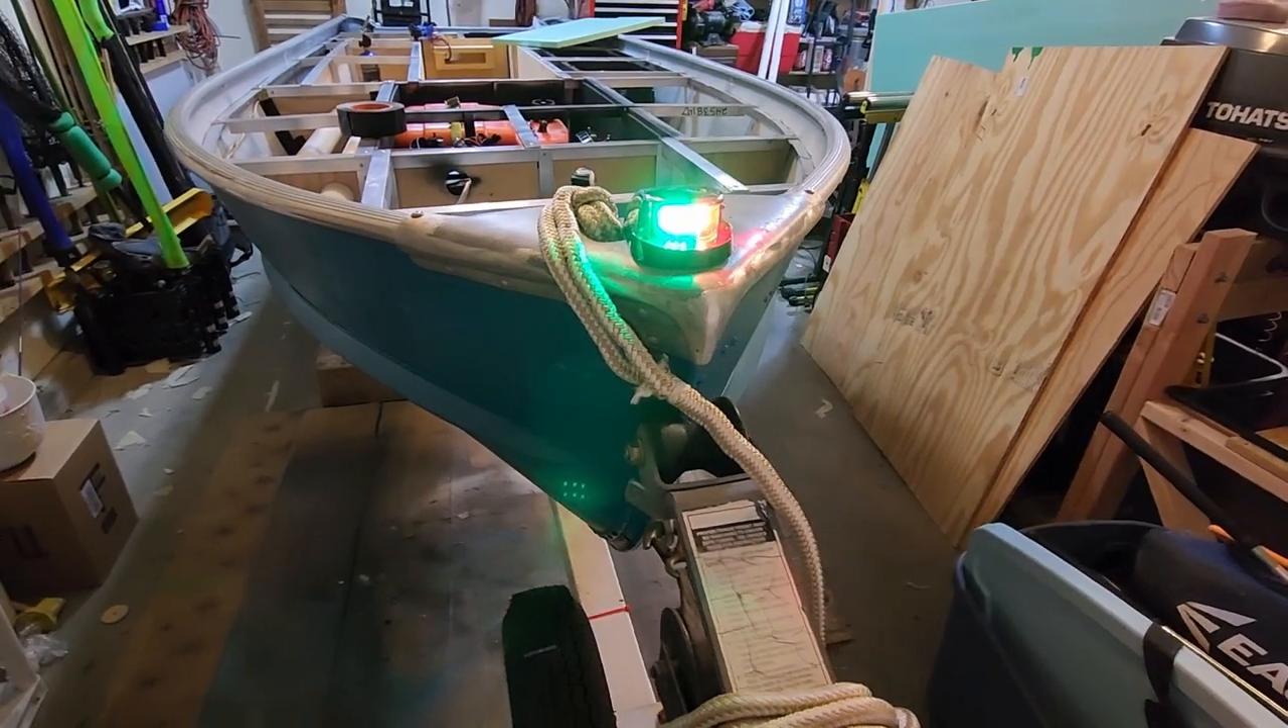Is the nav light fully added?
Yes.